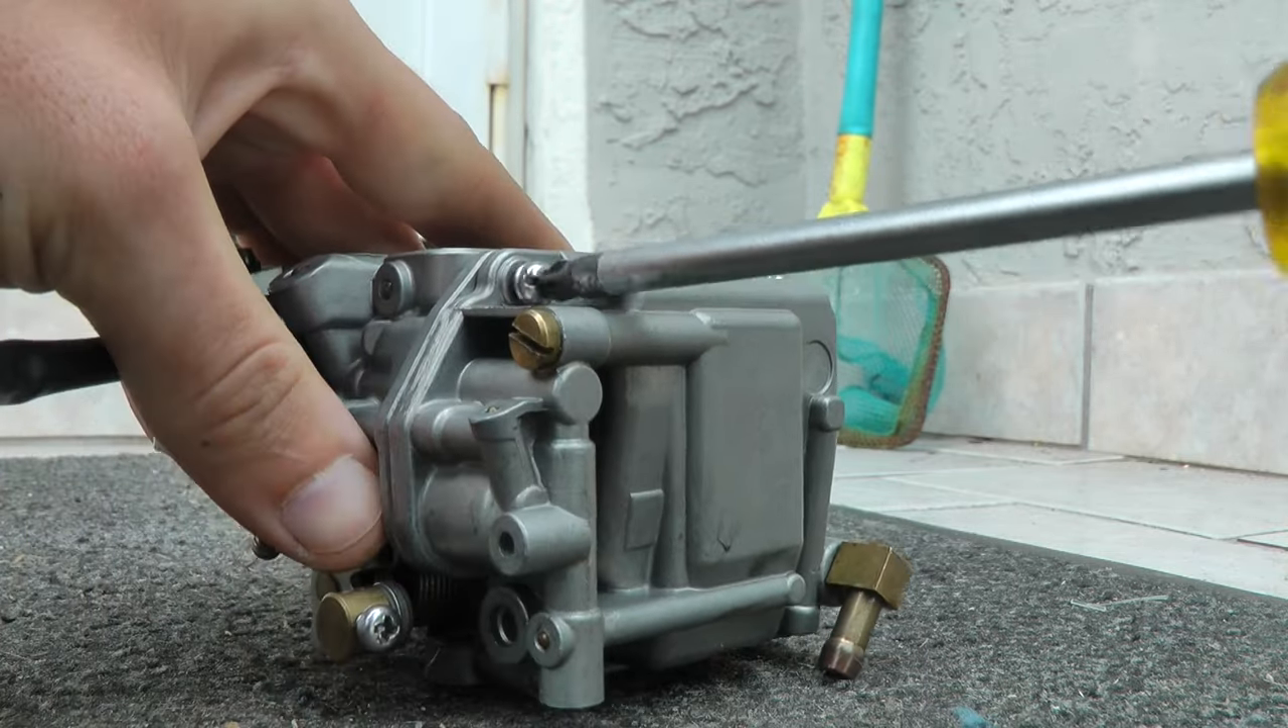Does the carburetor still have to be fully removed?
No.